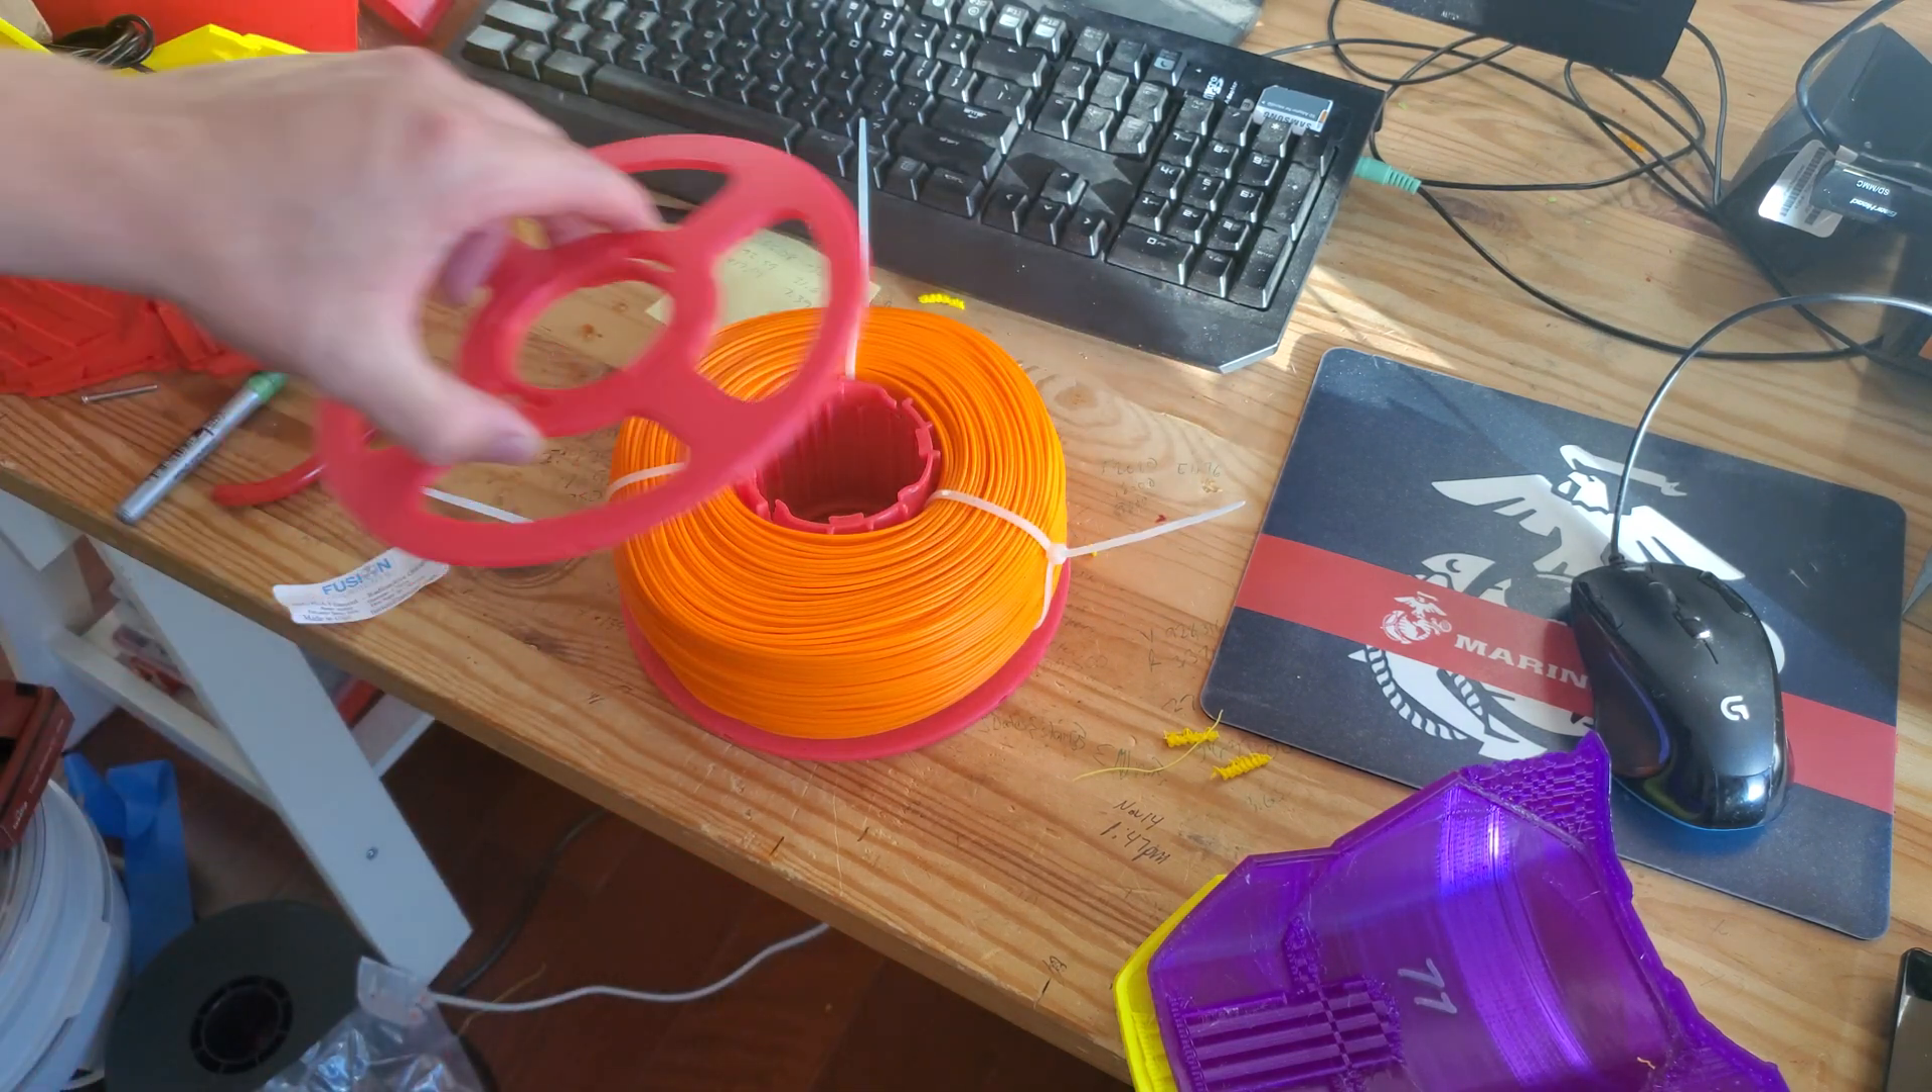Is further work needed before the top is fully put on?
Yes.